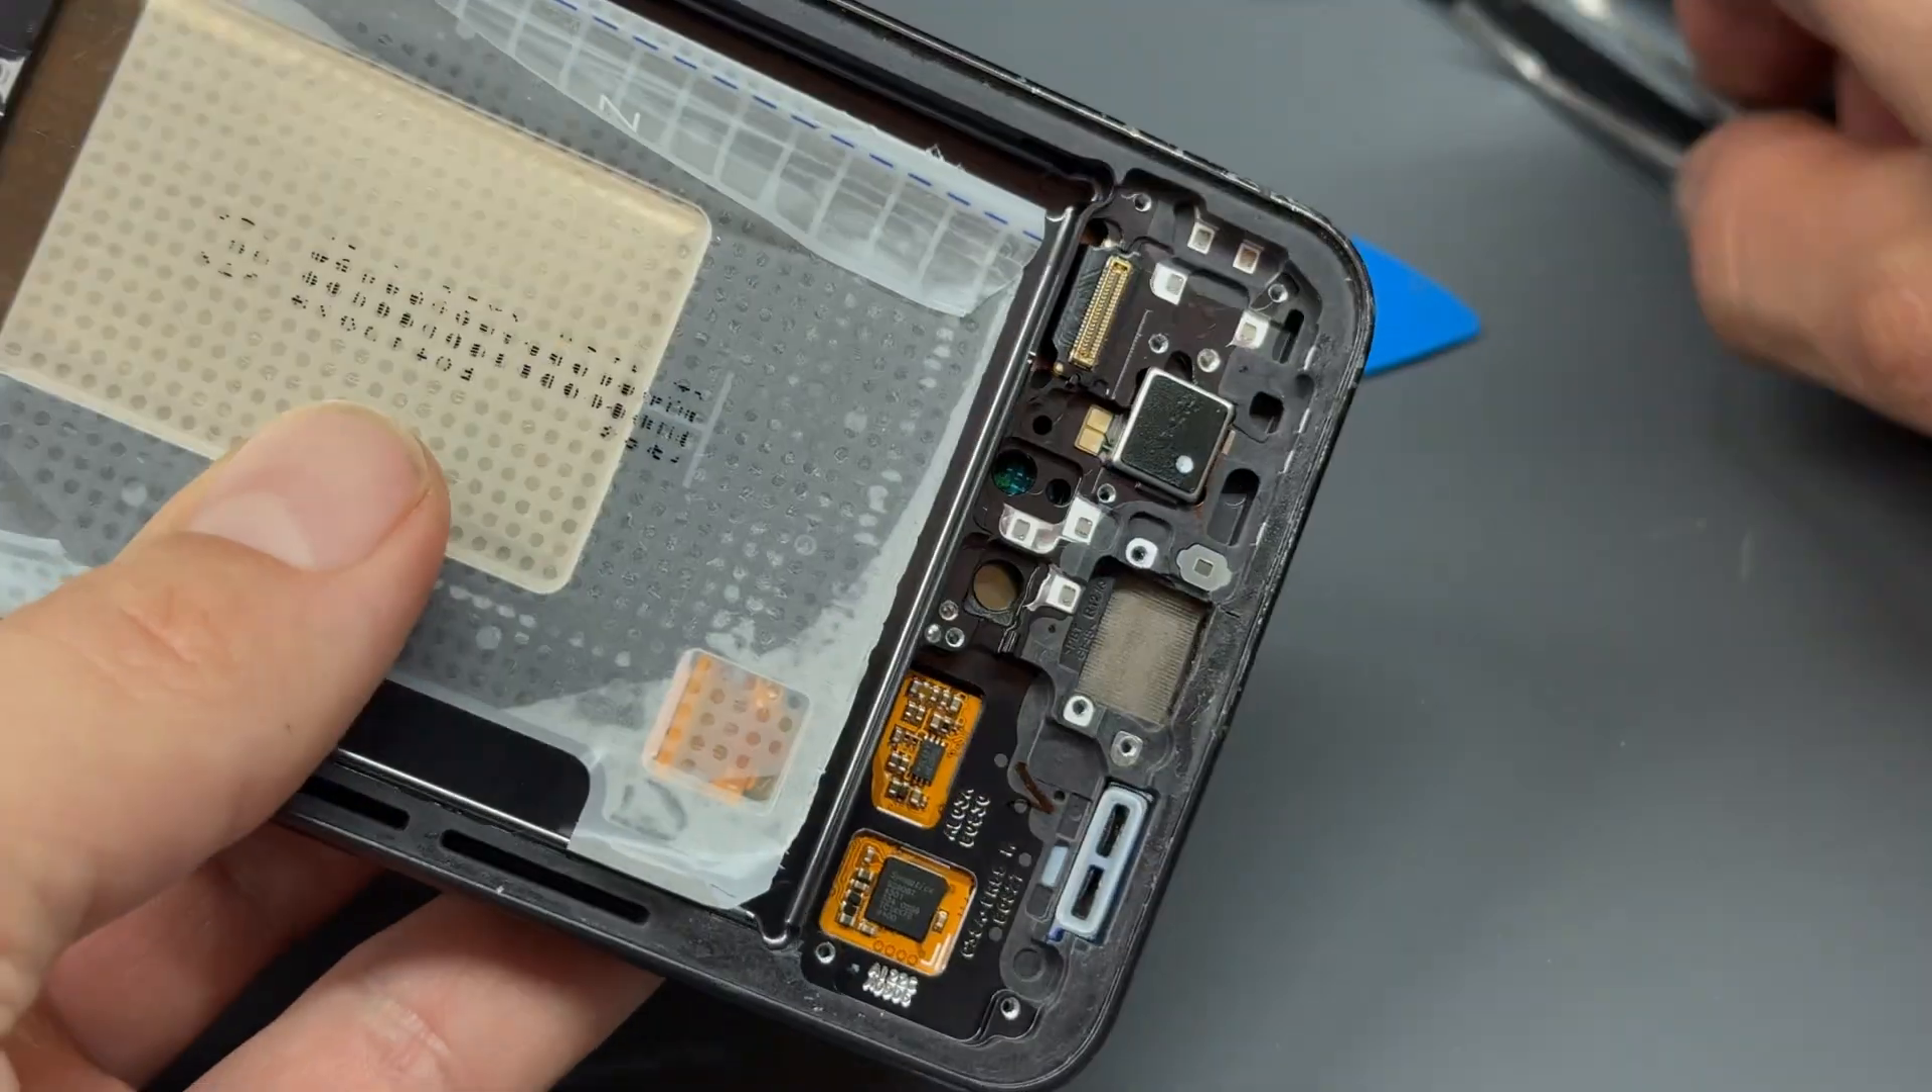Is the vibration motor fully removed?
No.